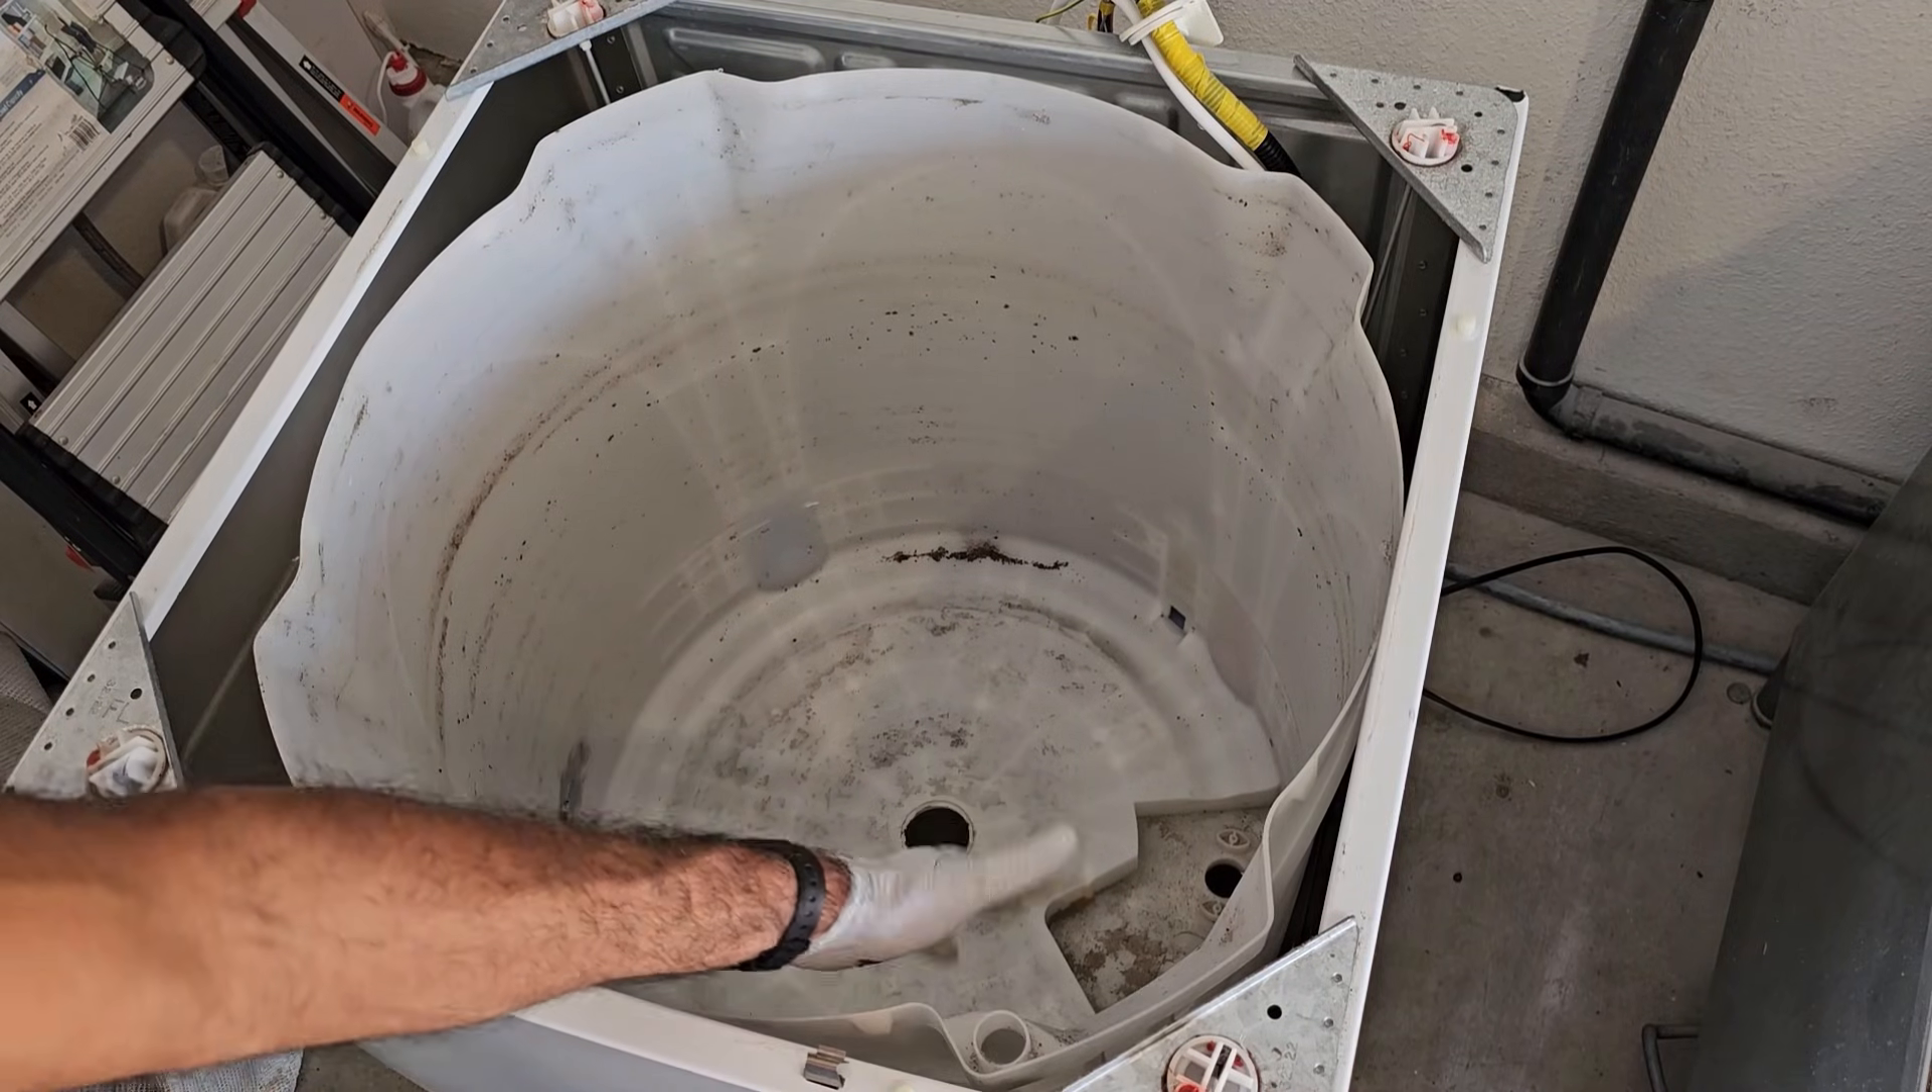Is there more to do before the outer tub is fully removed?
Yes.